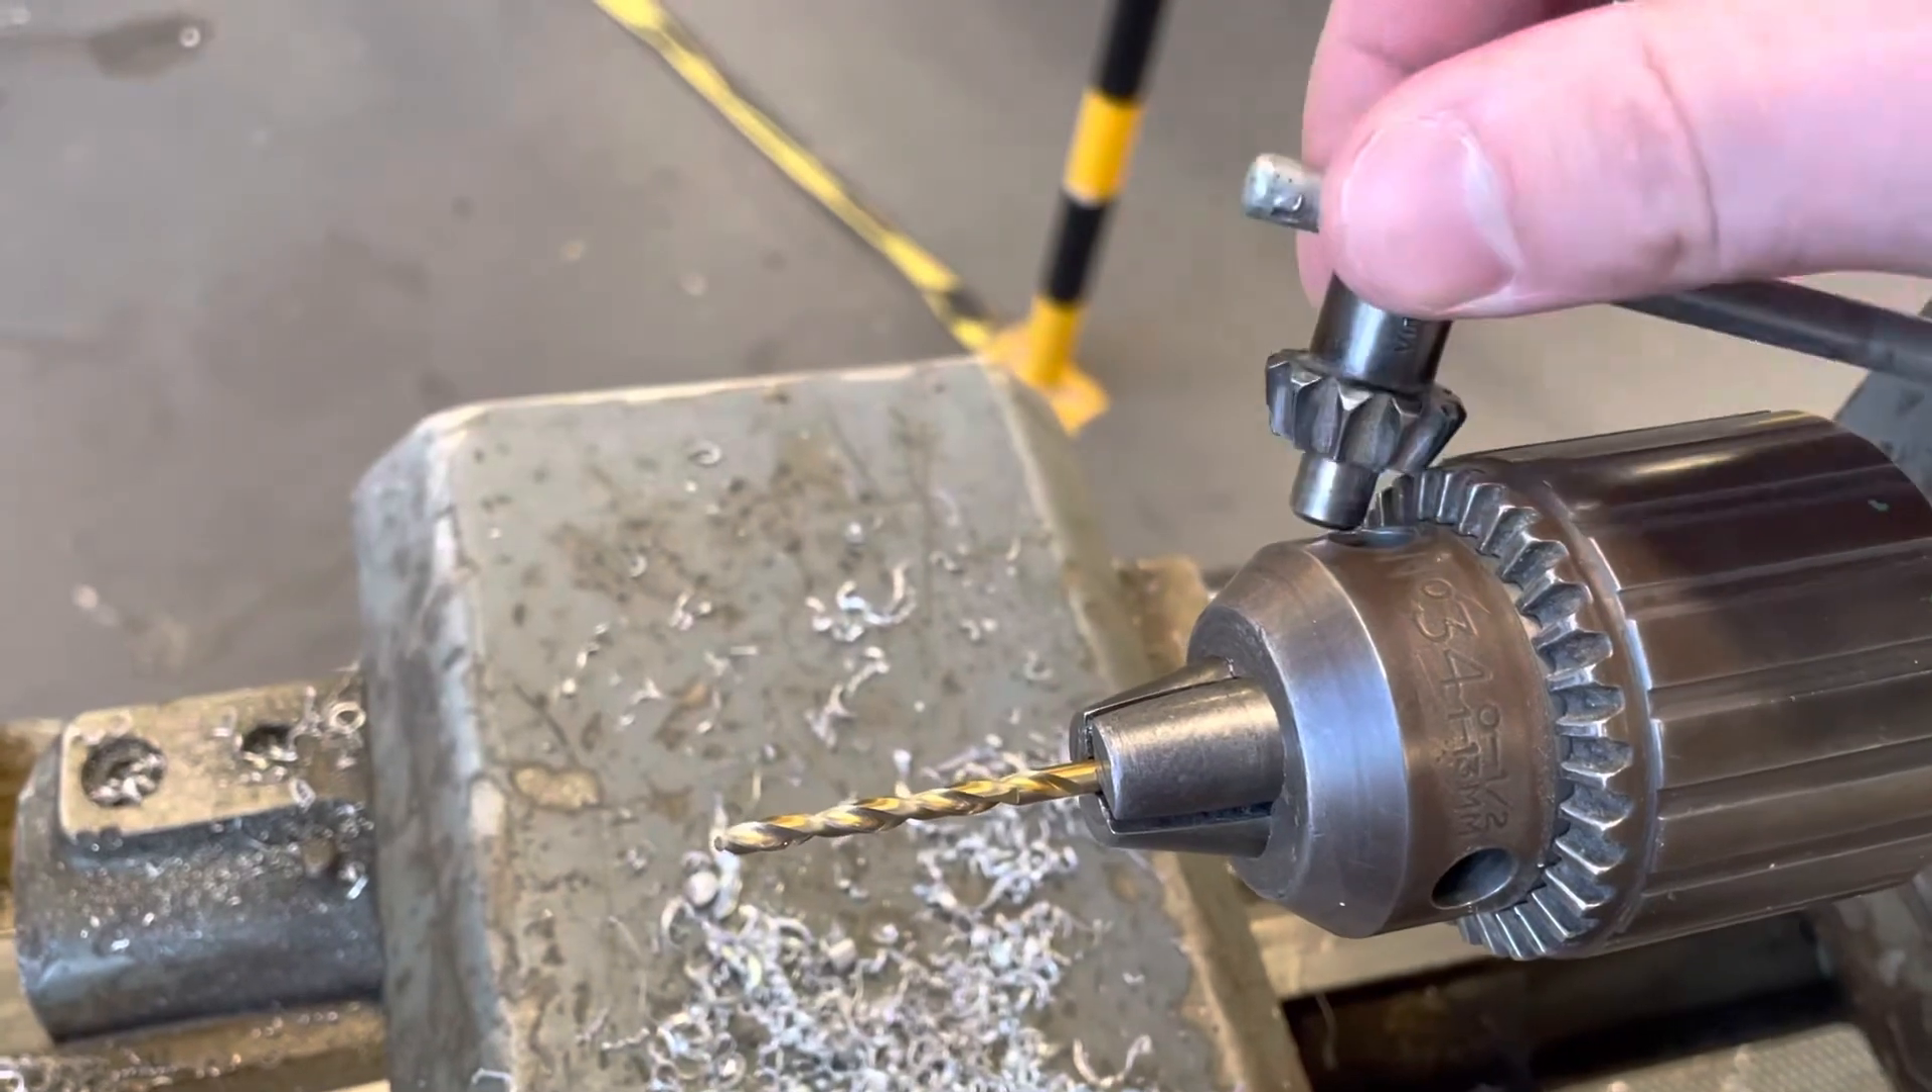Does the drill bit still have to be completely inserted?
No.